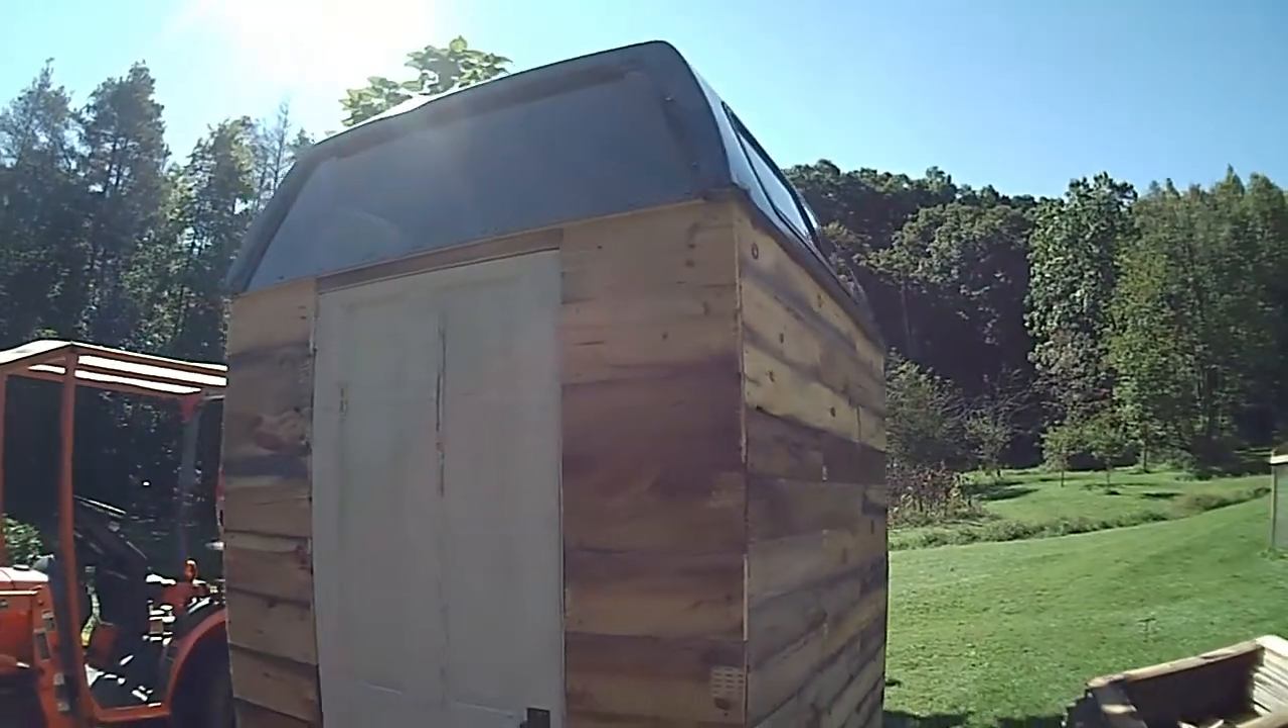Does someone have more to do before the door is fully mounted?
No.